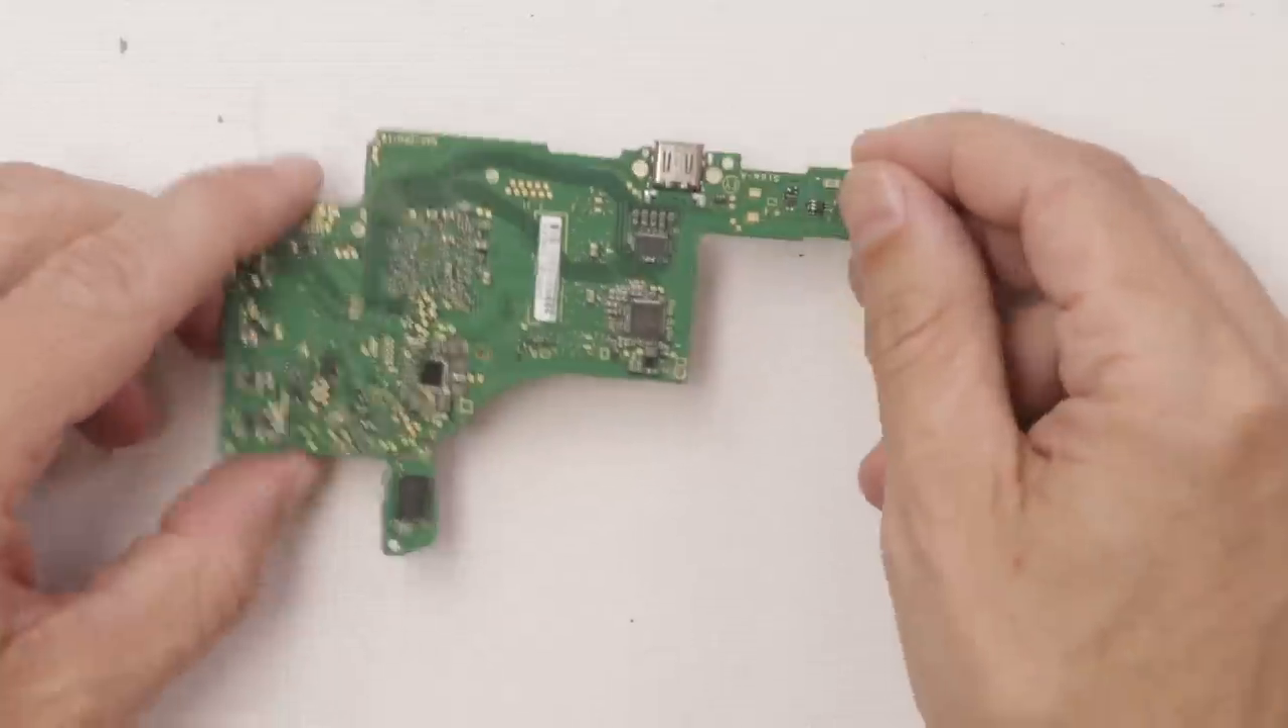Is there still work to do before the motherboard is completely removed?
No.